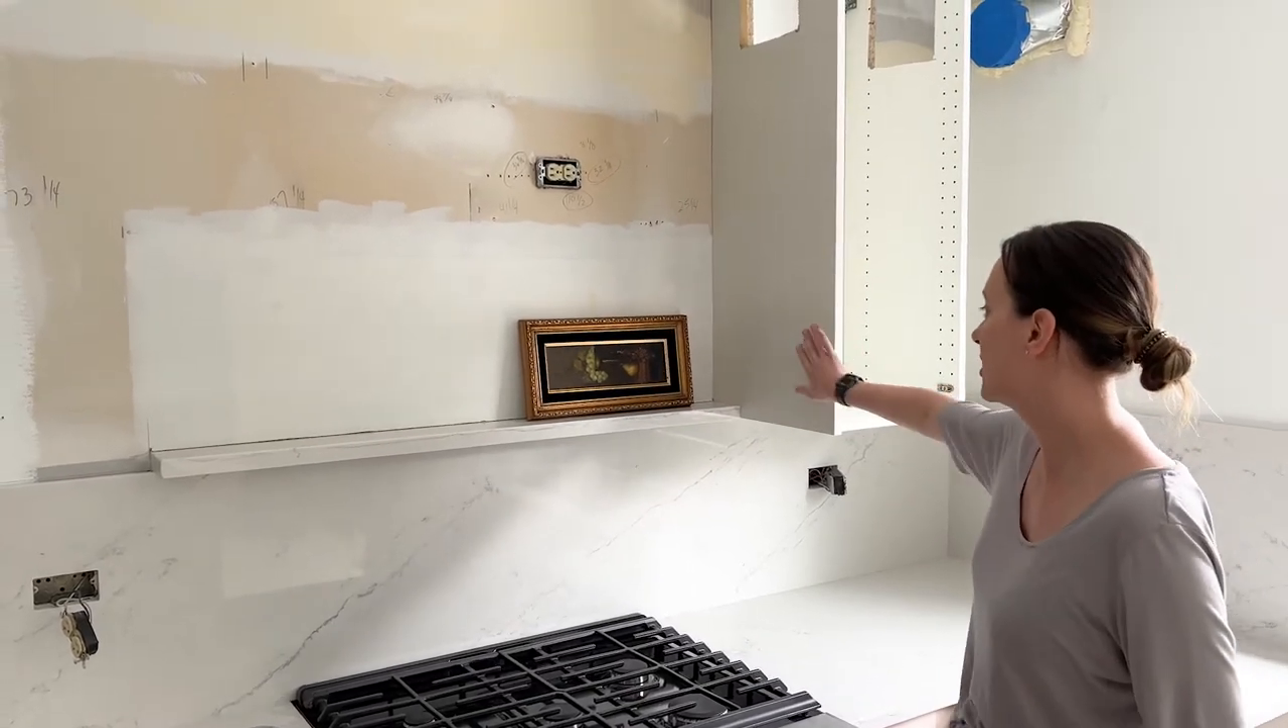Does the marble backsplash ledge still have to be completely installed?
No.